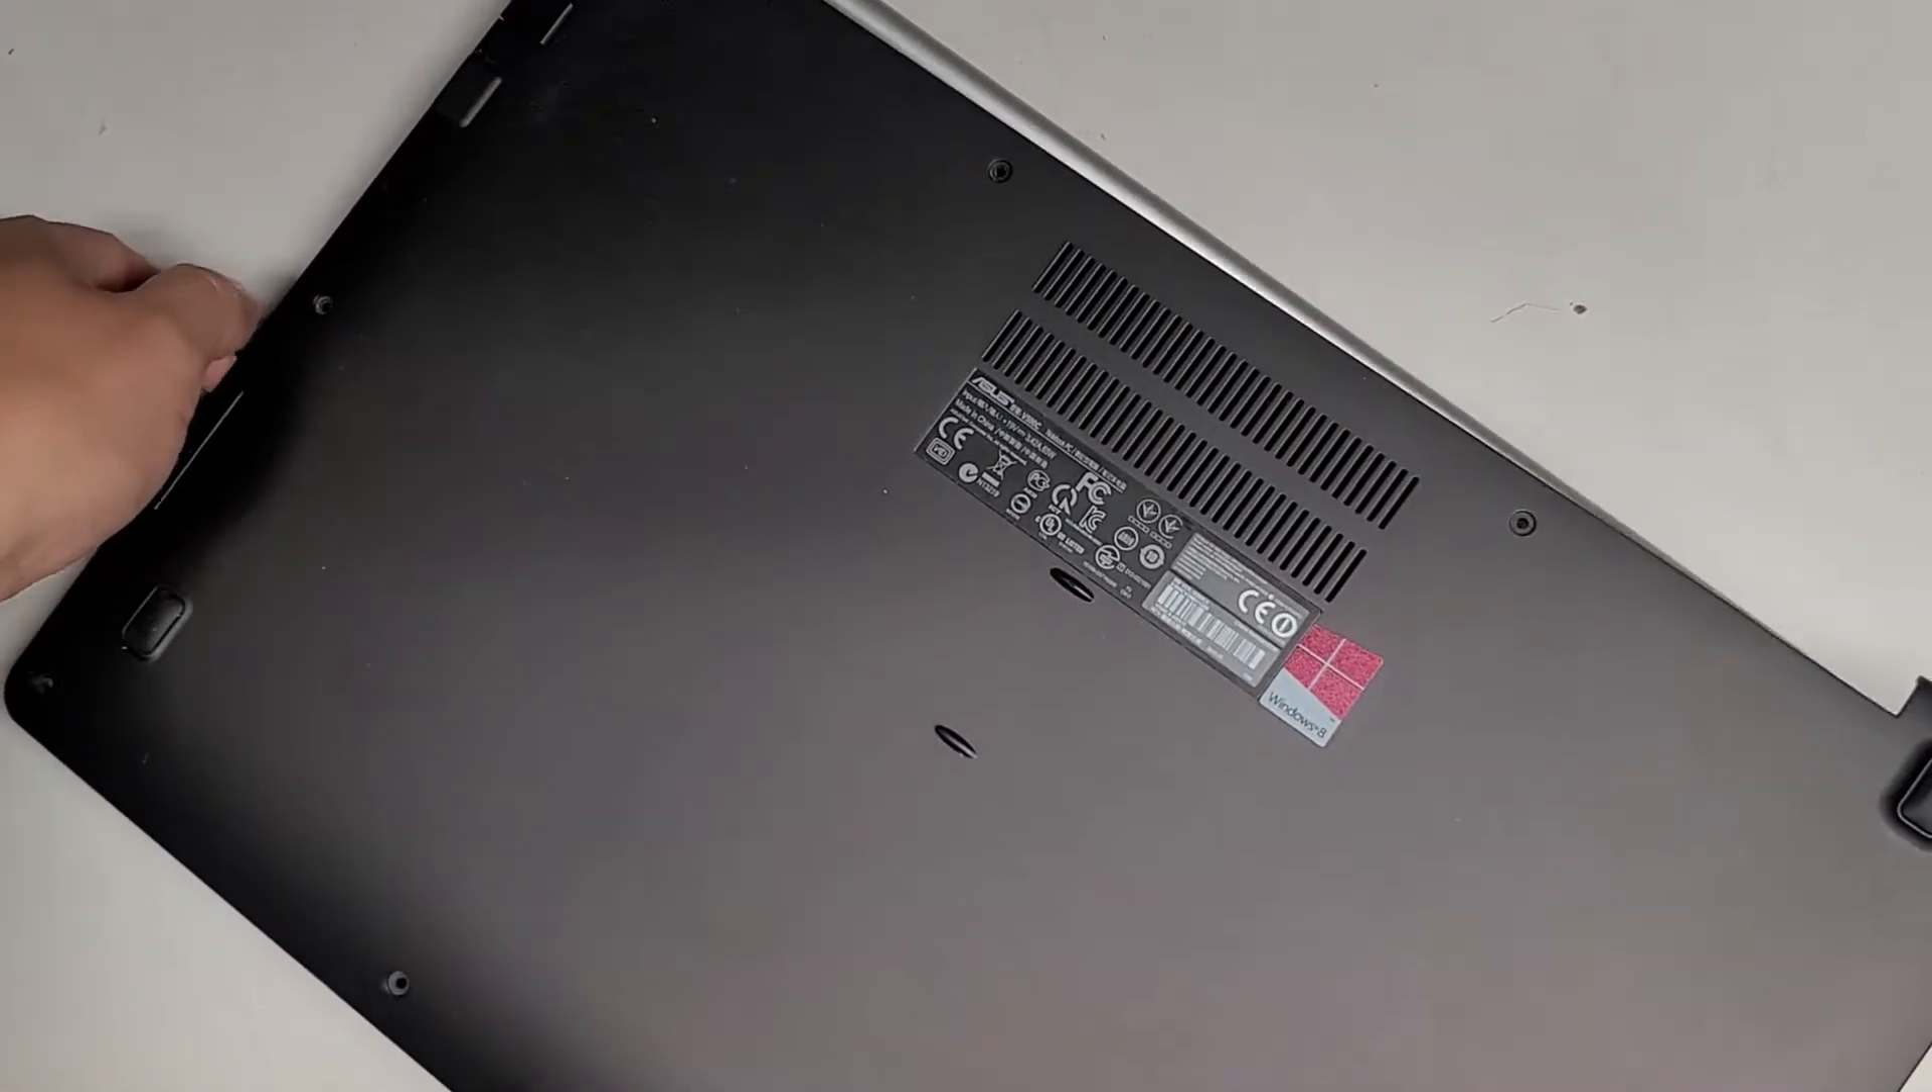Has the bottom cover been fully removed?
No.